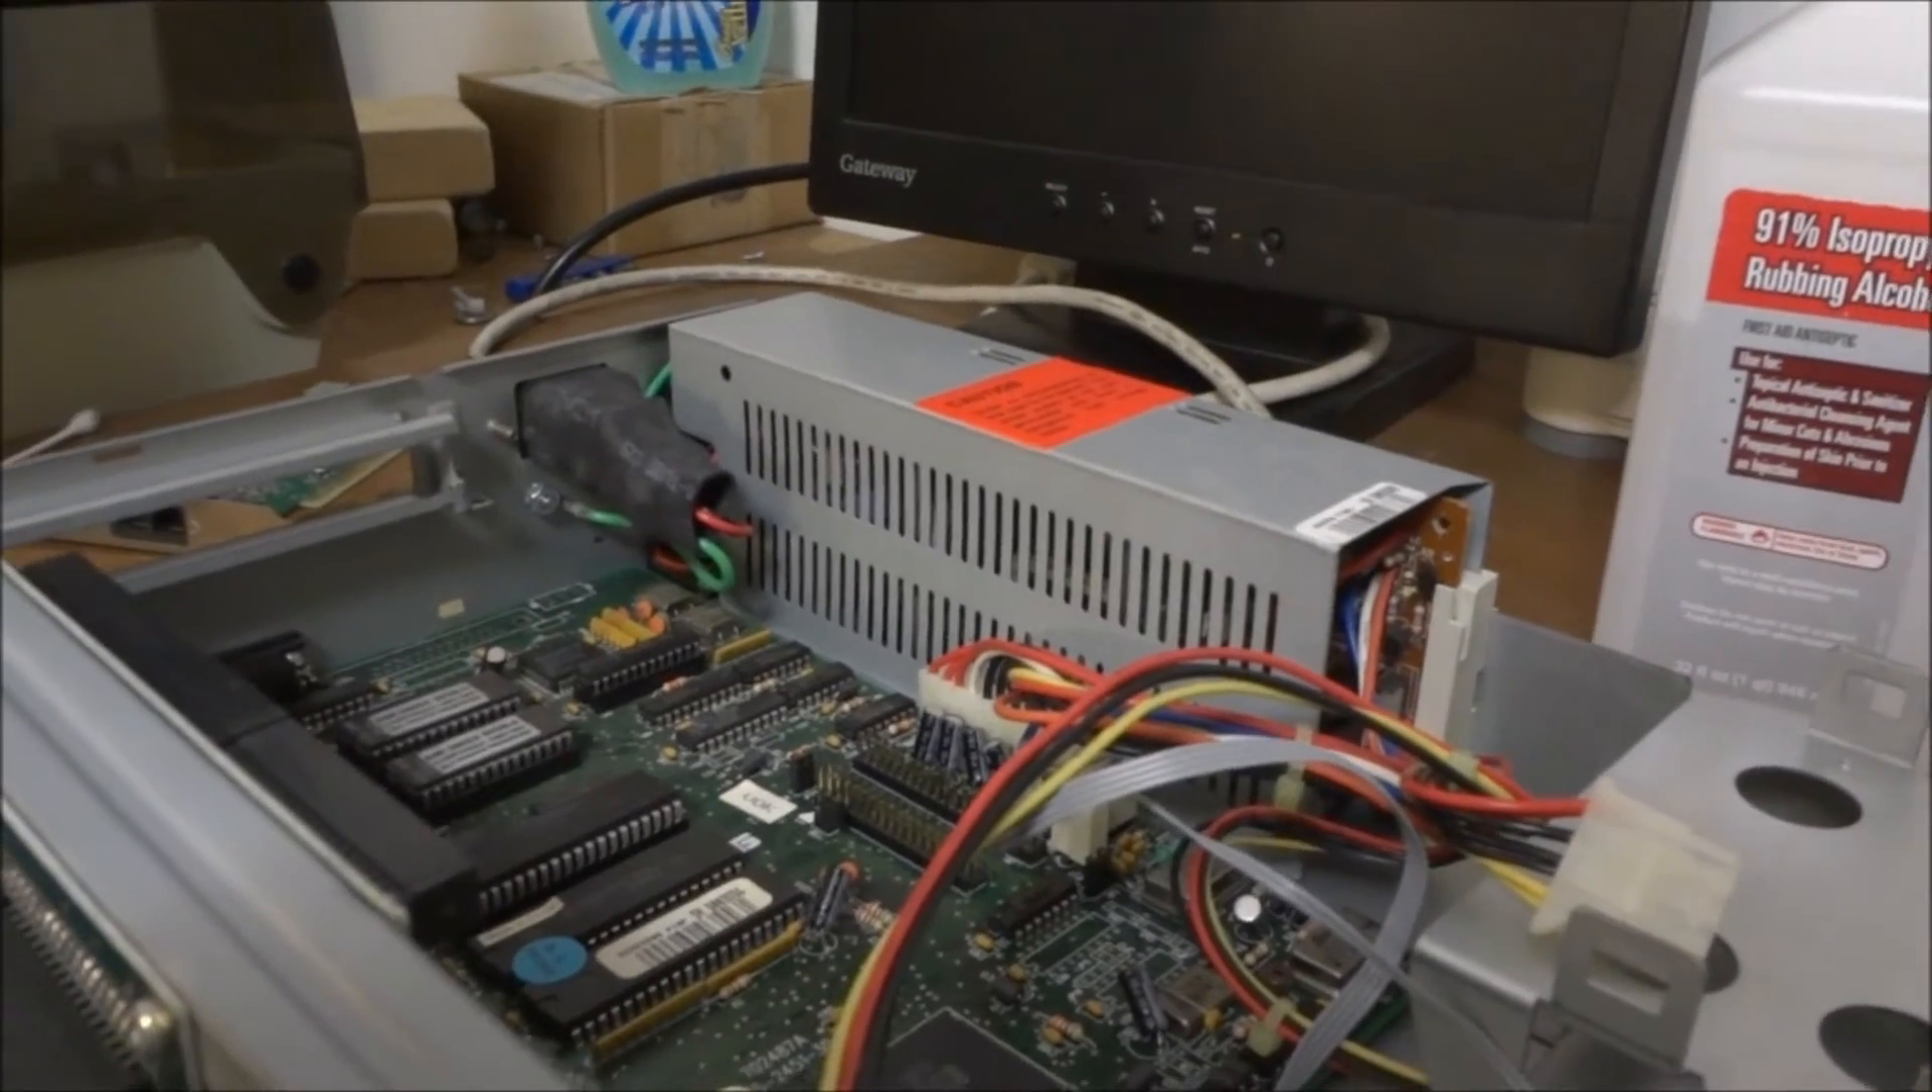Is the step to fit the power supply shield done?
Yes.